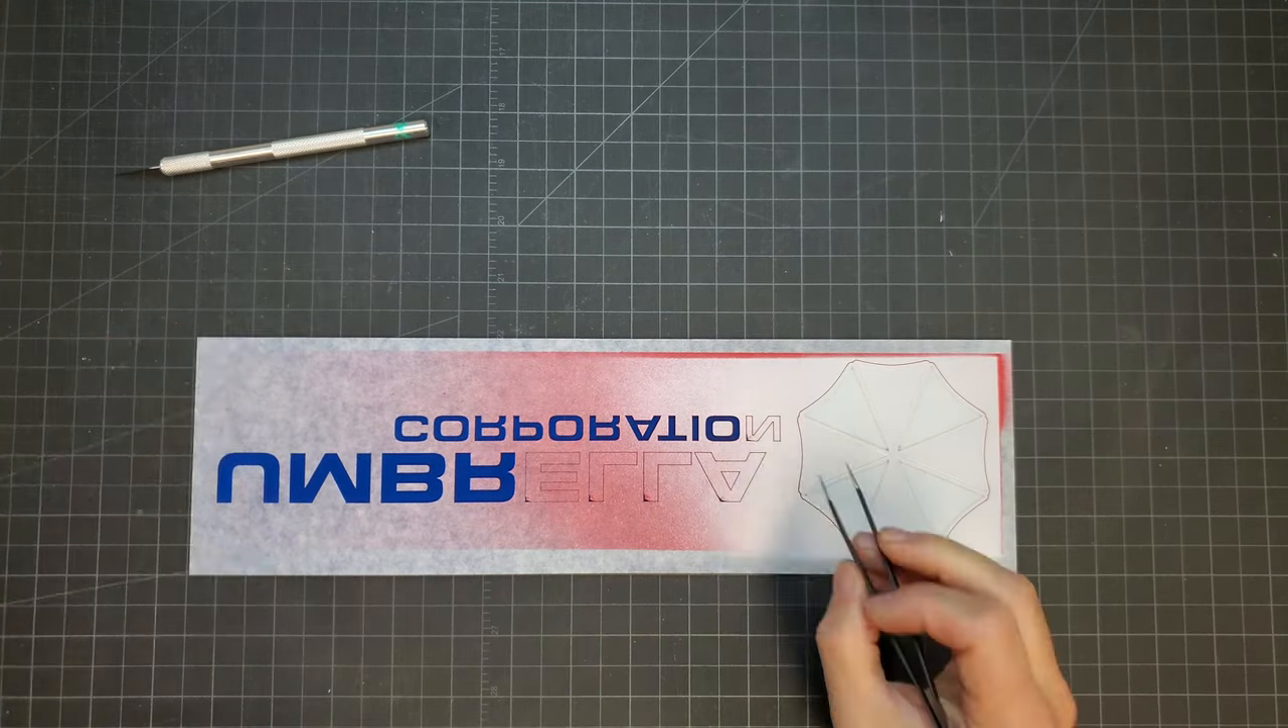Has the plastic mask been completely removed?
No.